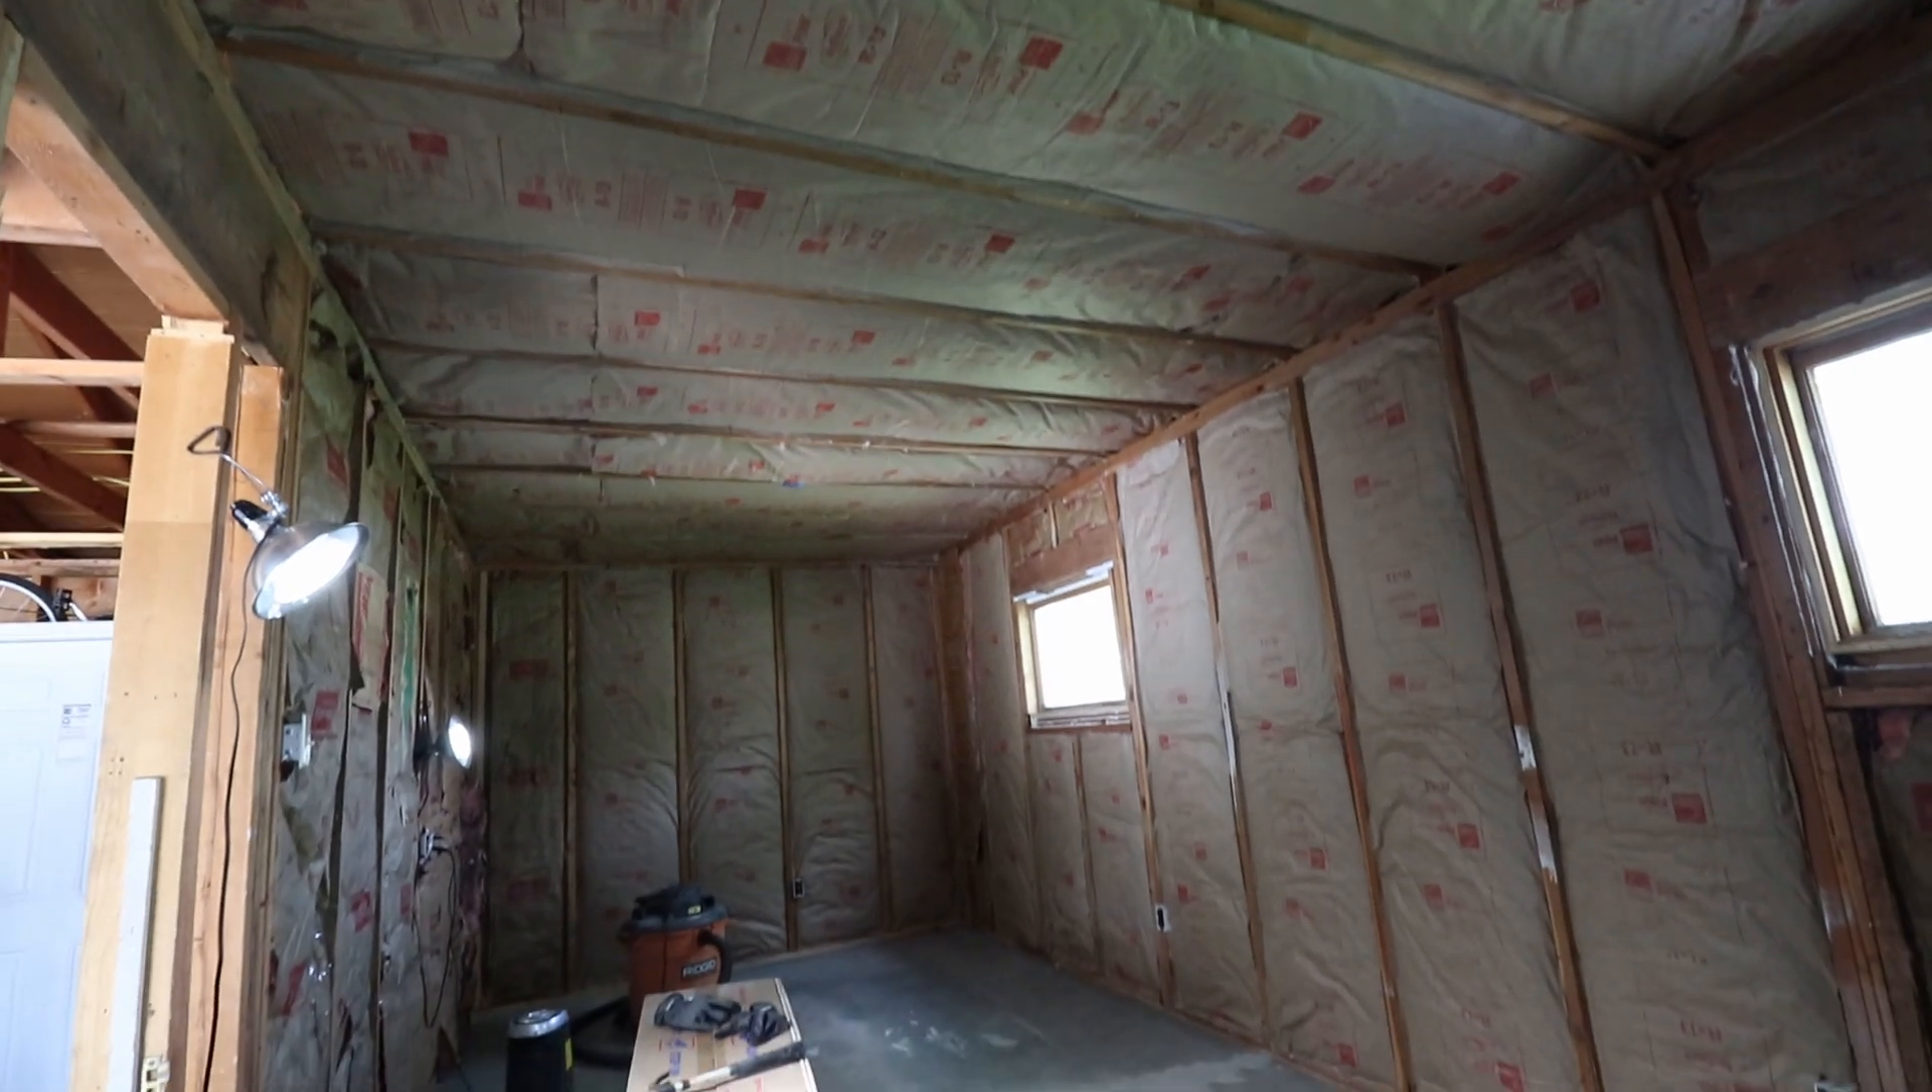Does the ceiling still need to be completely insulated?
No.